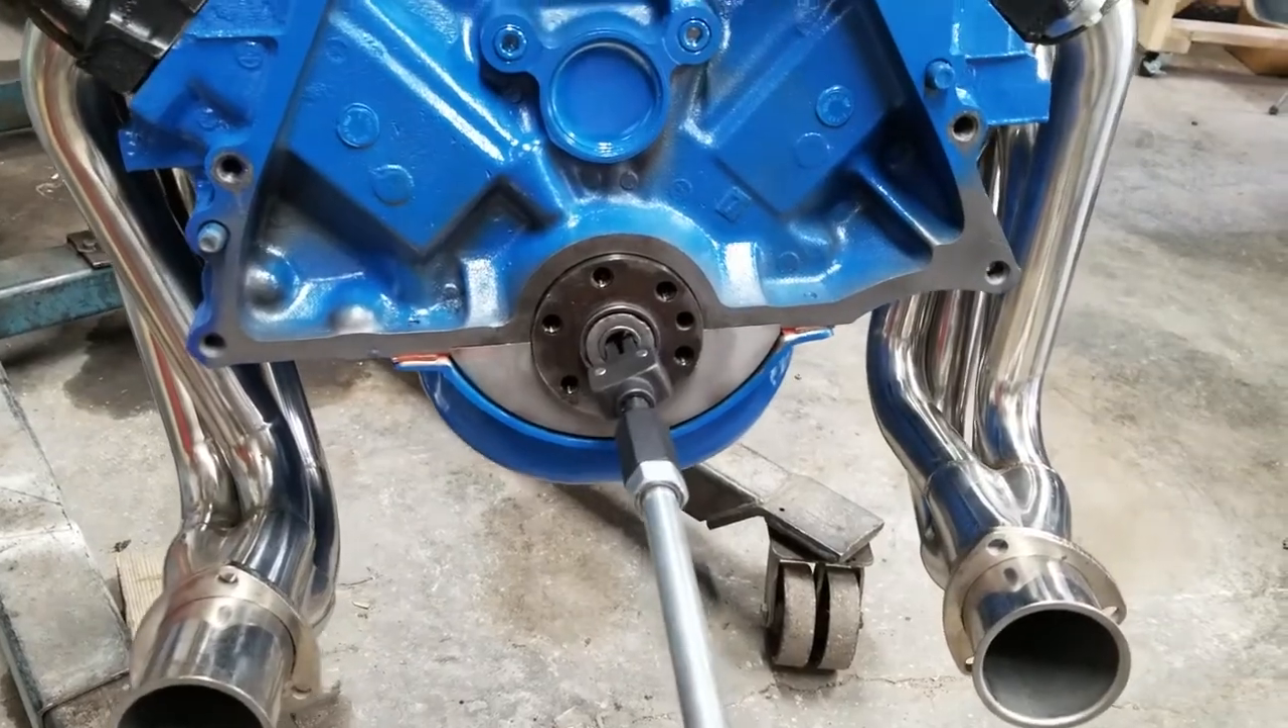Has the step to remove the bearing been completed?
No.